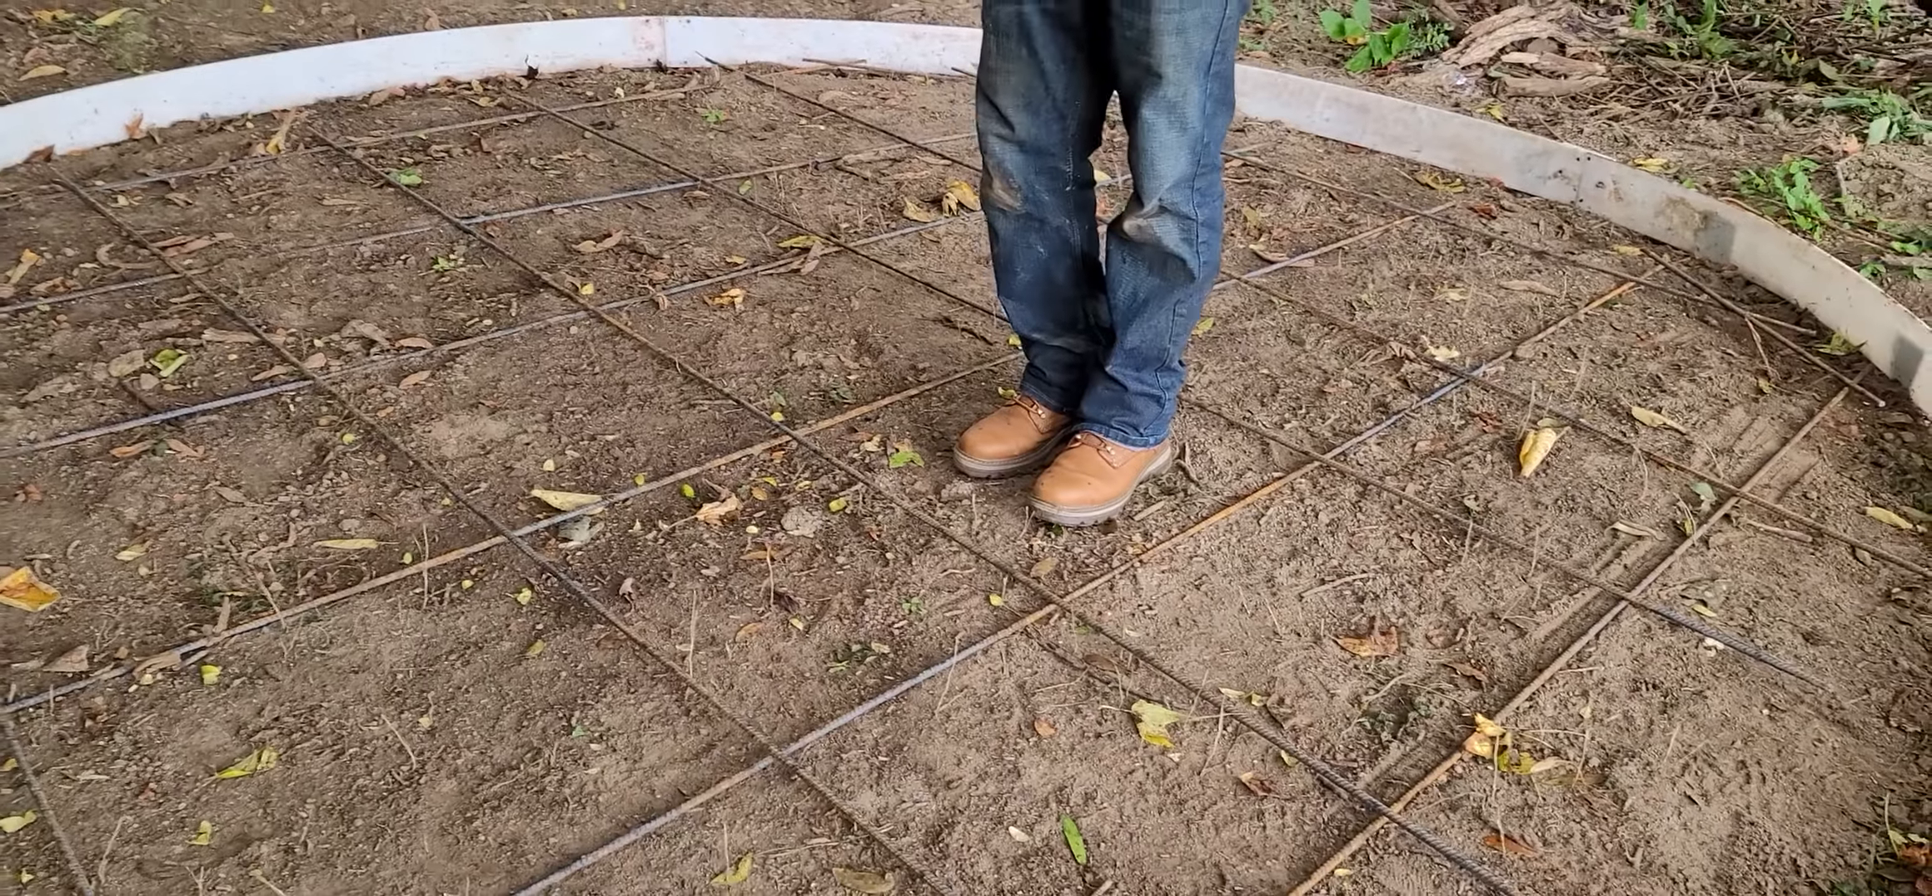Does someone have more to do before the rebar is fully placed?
No.